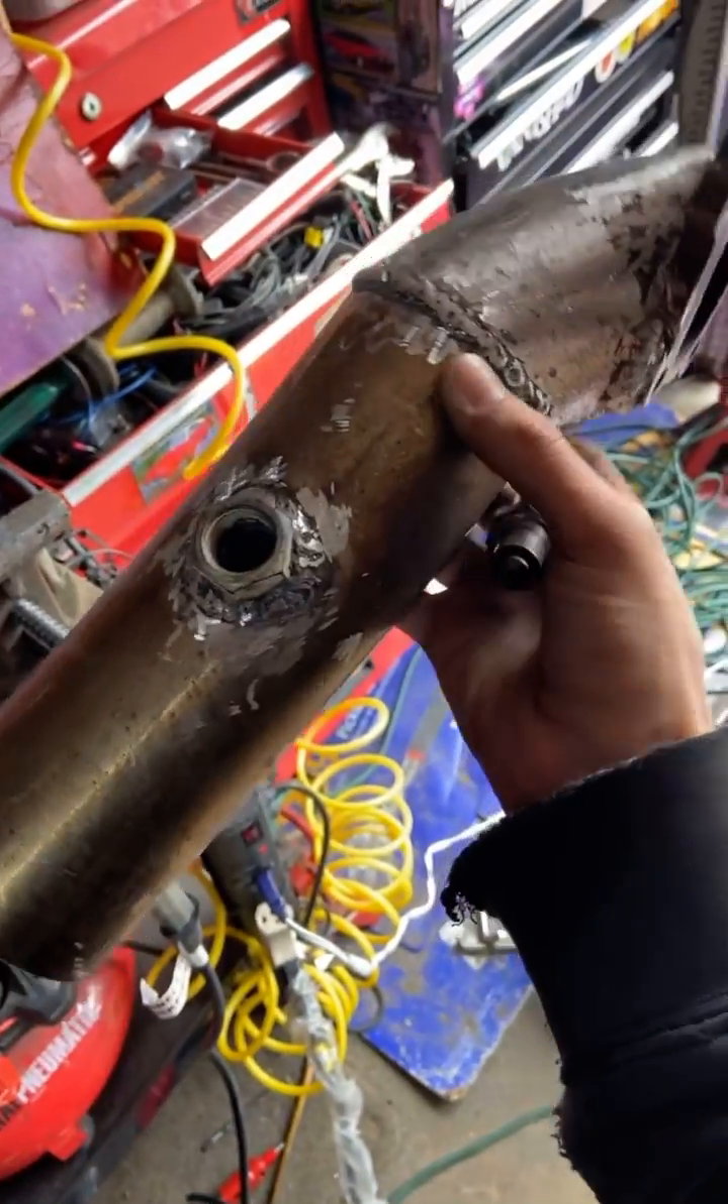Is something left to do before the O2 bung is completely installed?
No.